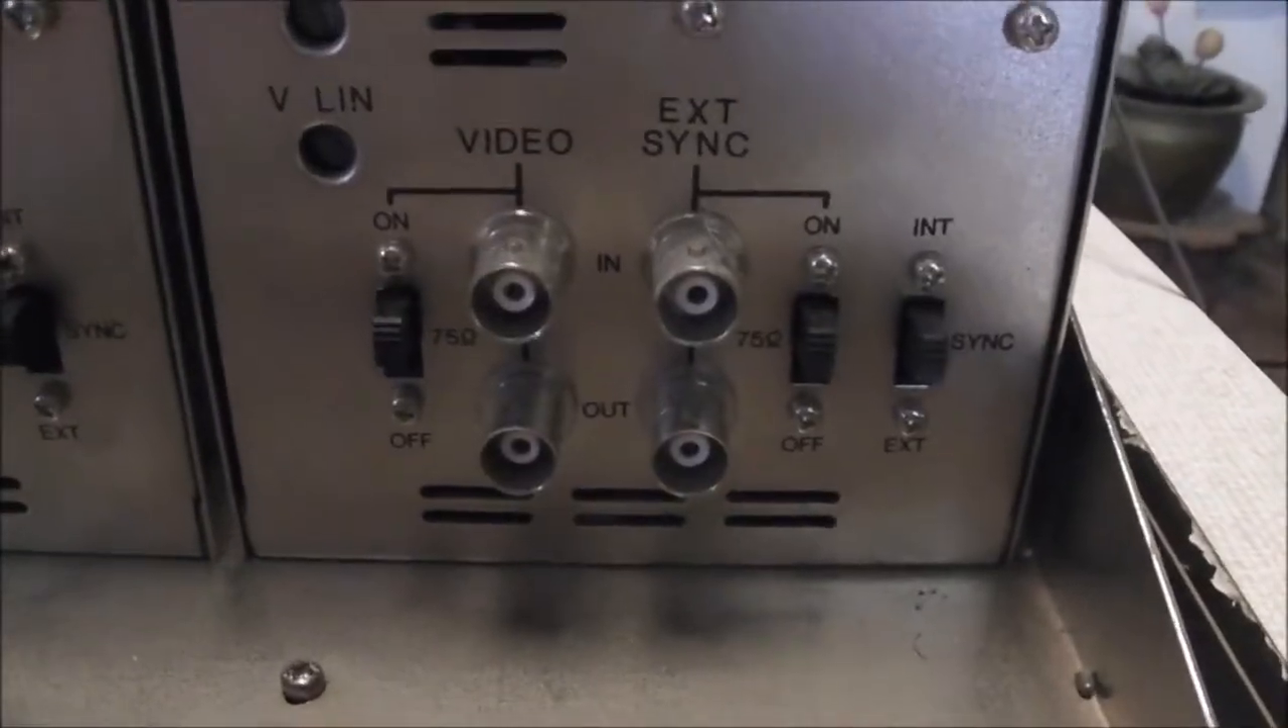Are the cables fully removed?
Yes.